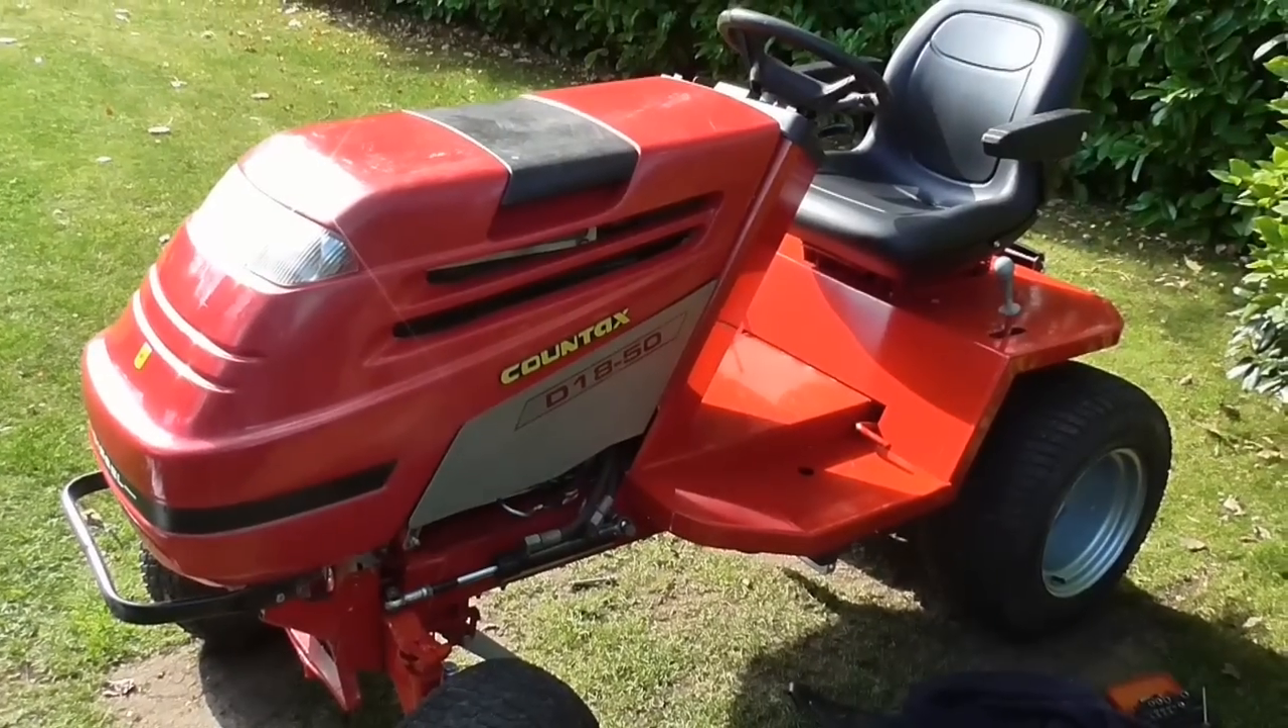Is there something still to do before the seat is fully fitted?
No.